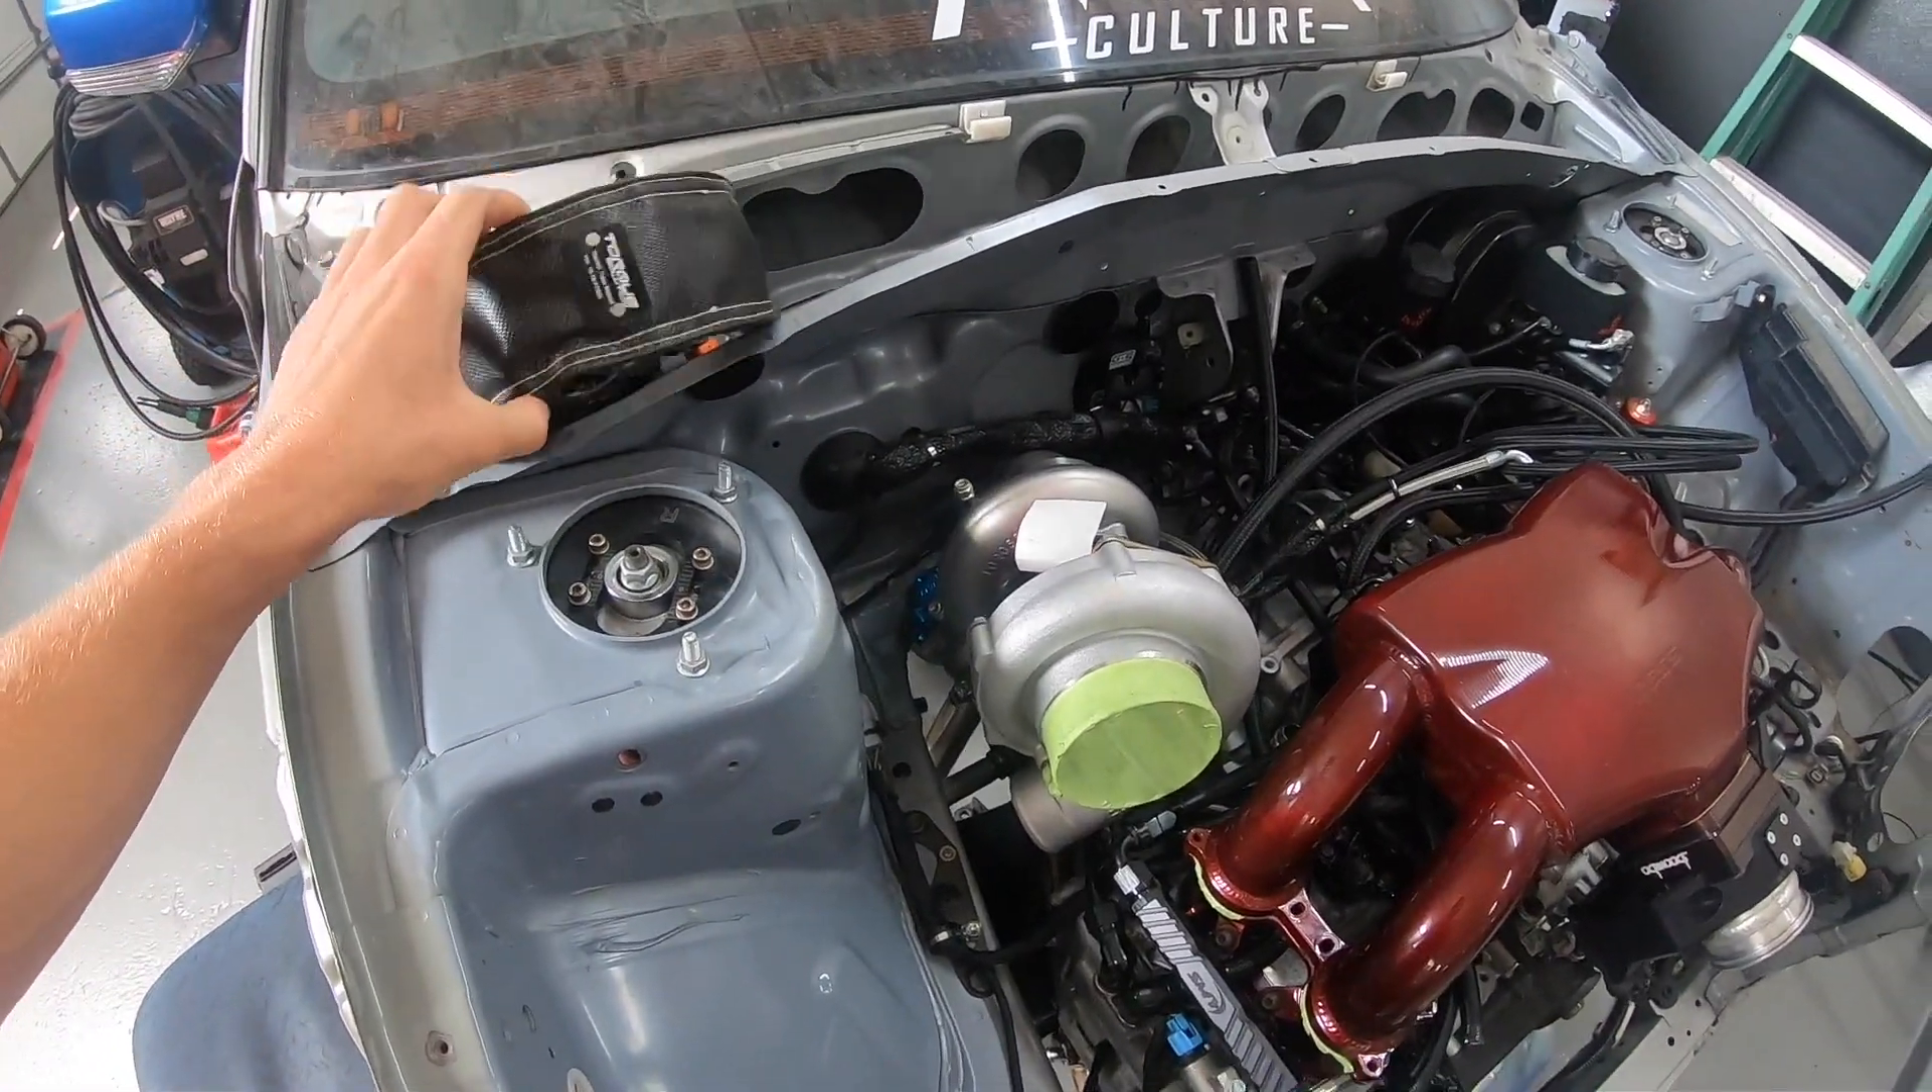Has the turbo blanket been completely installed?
No.